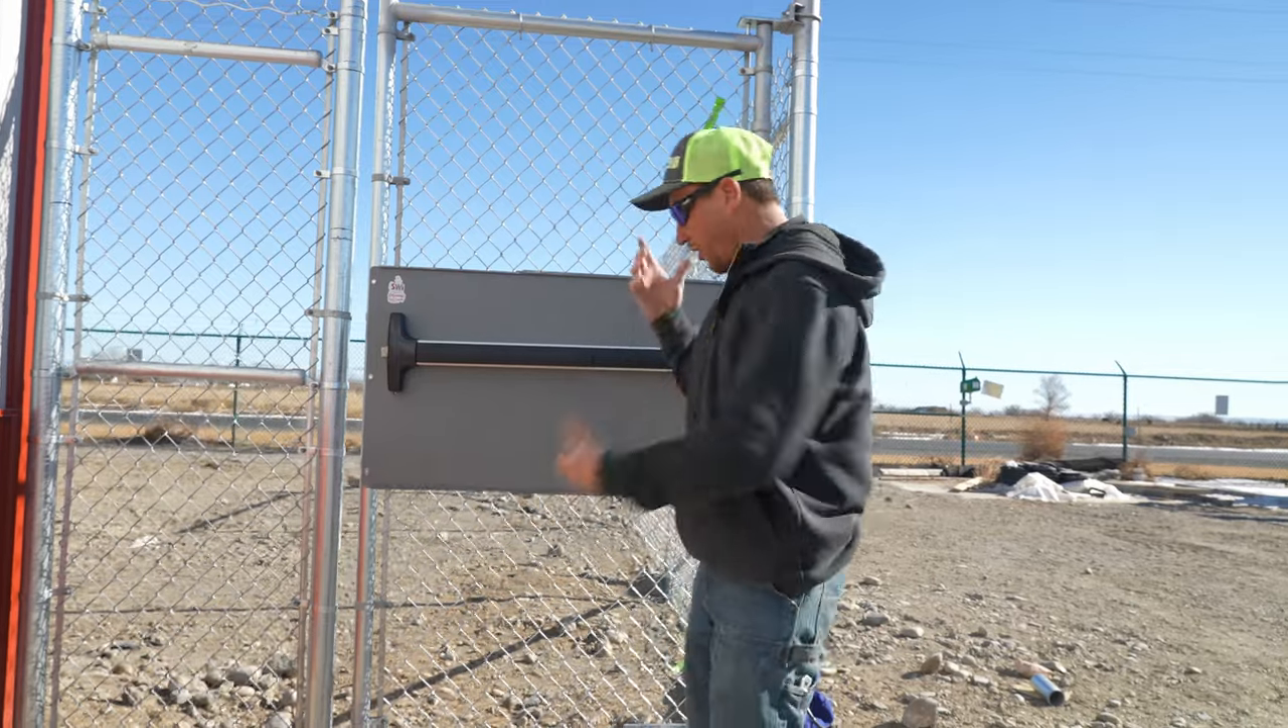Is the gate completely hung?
Yes.